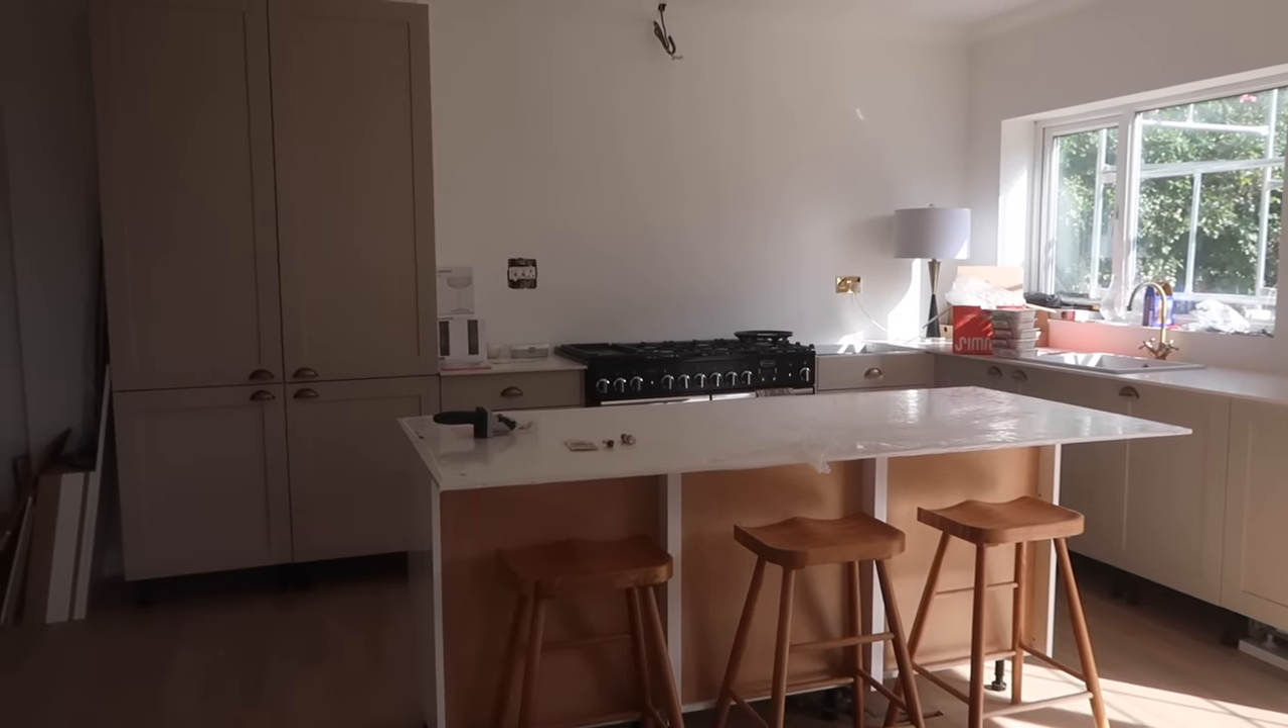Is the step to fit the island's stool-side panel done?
No.